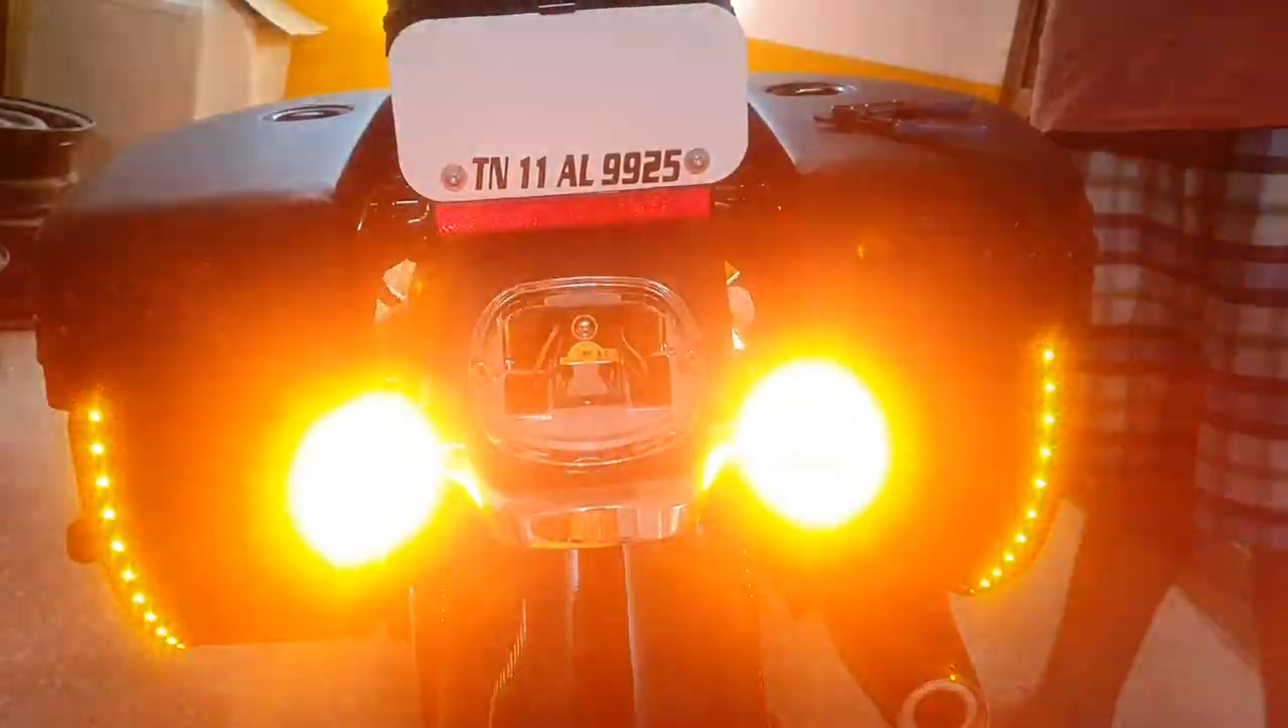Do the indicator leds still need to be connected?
No.